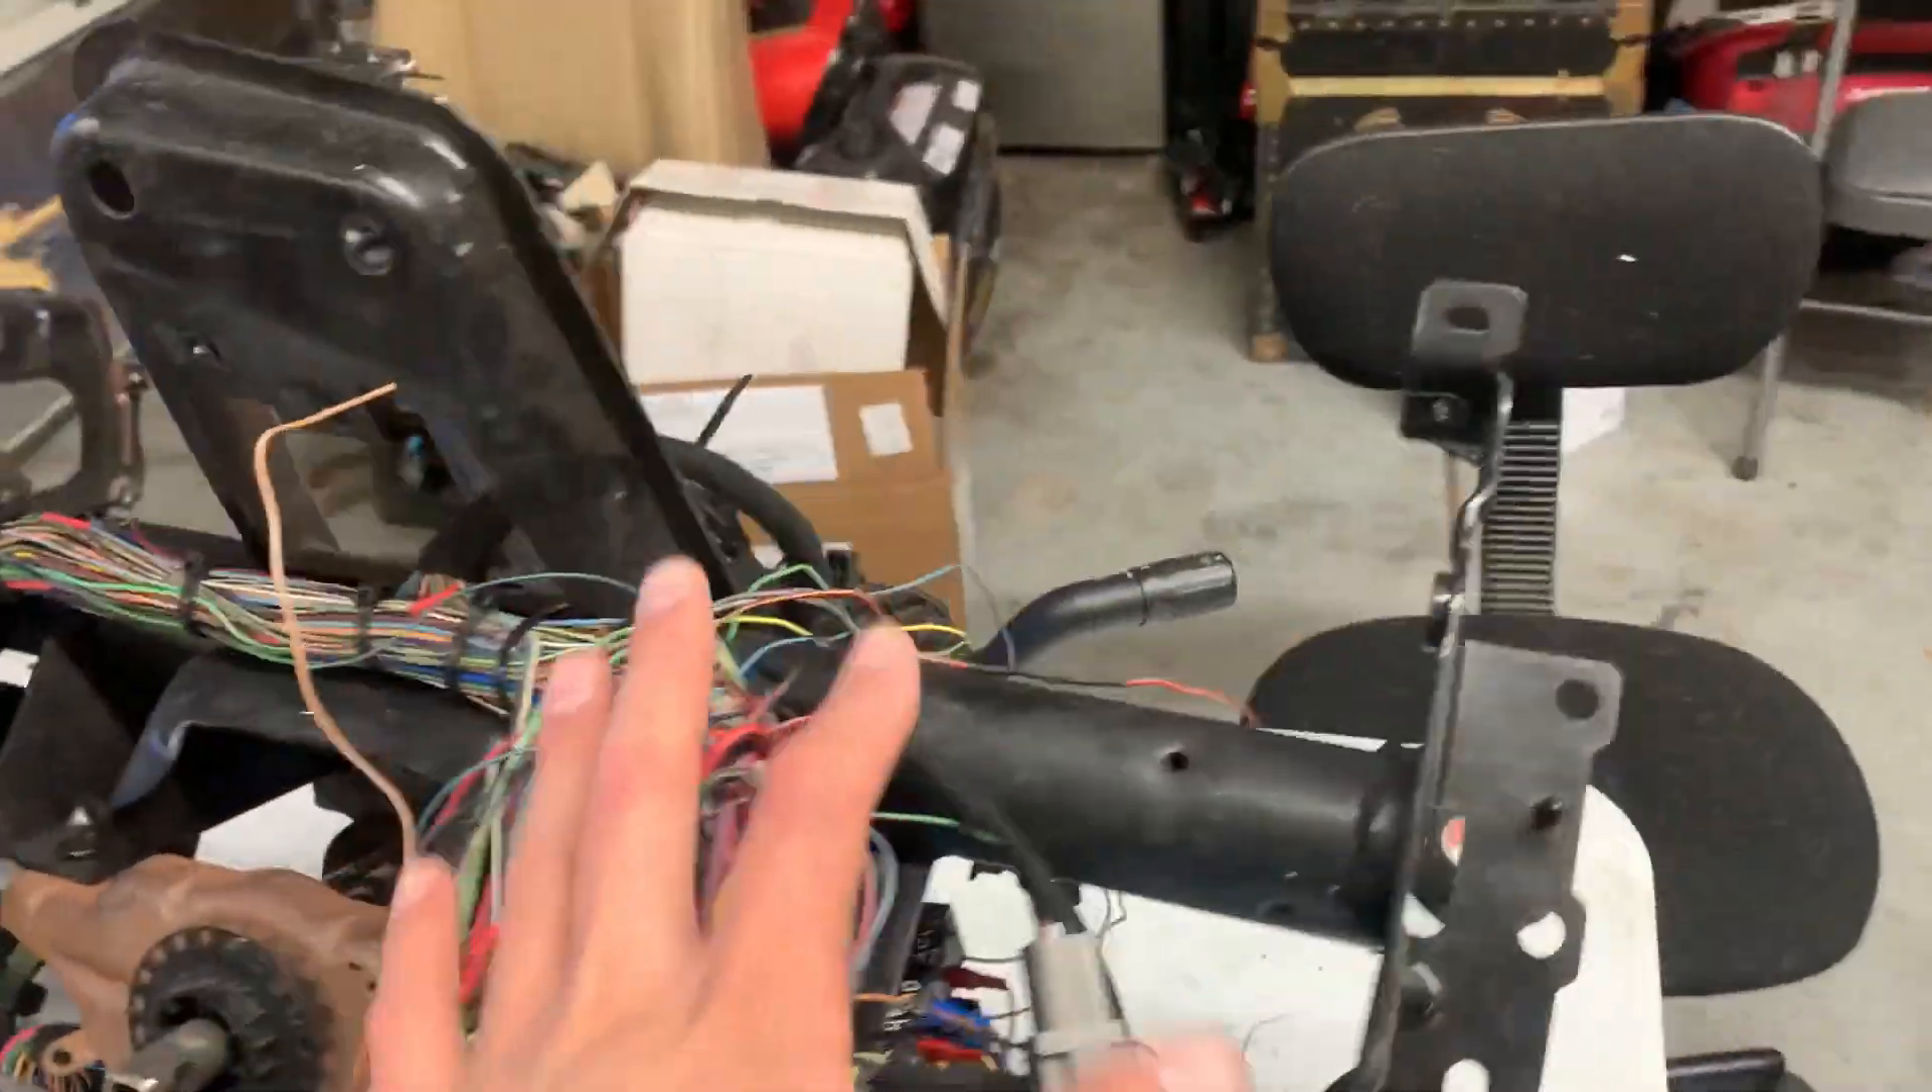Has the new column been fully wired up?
No.